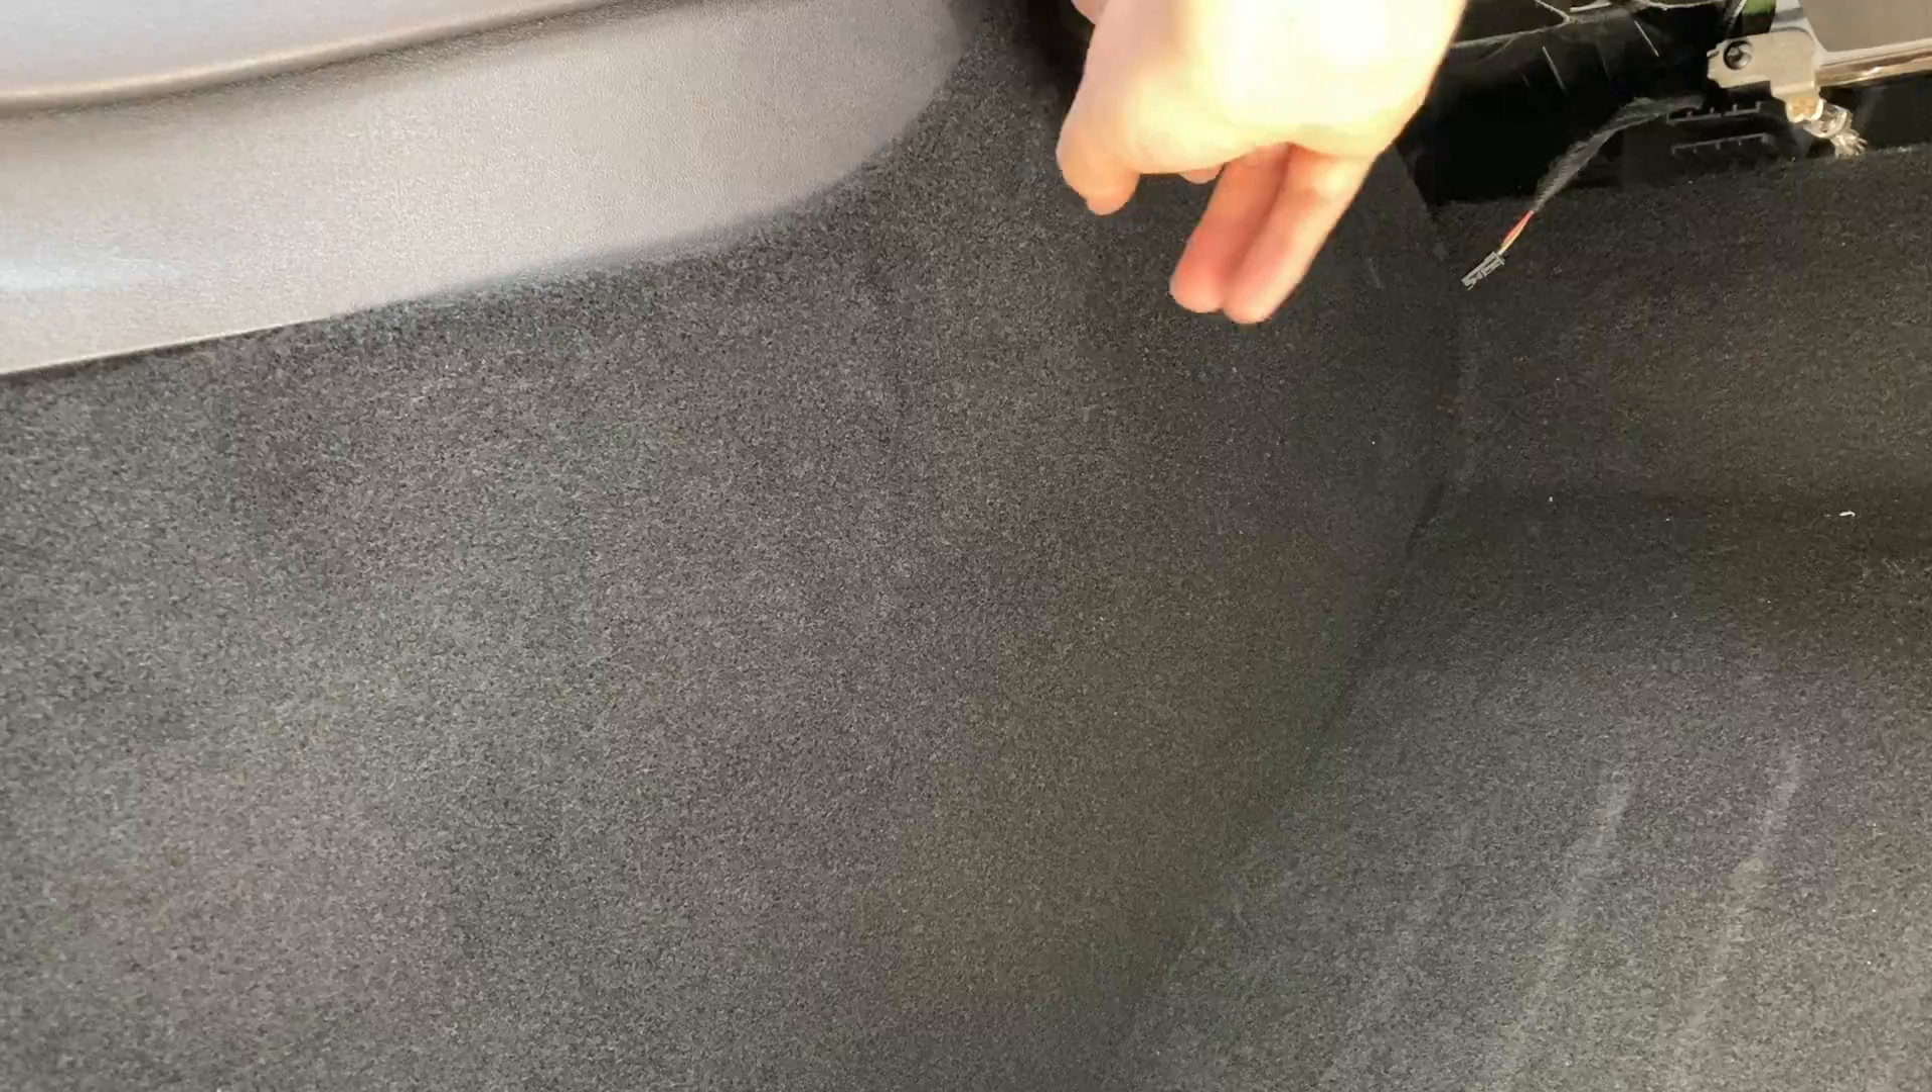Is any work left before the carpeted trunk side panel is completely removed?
Yes.